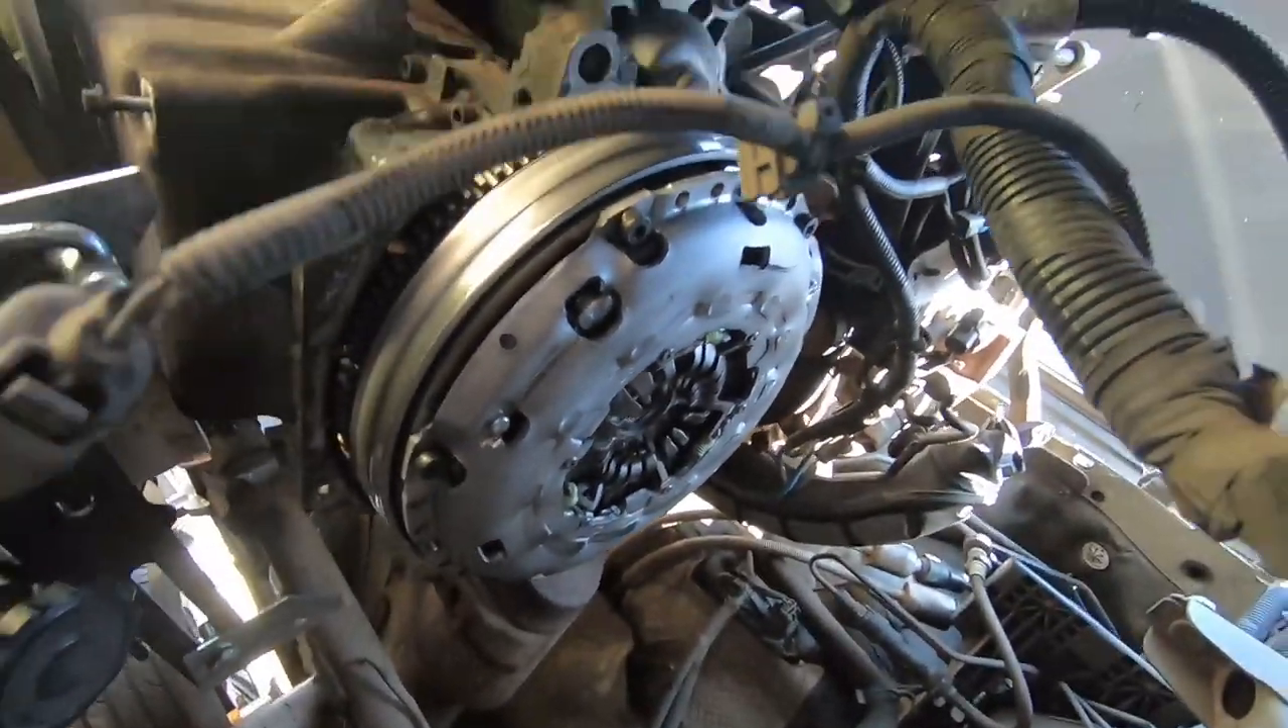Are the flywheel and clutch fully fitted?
Yes.